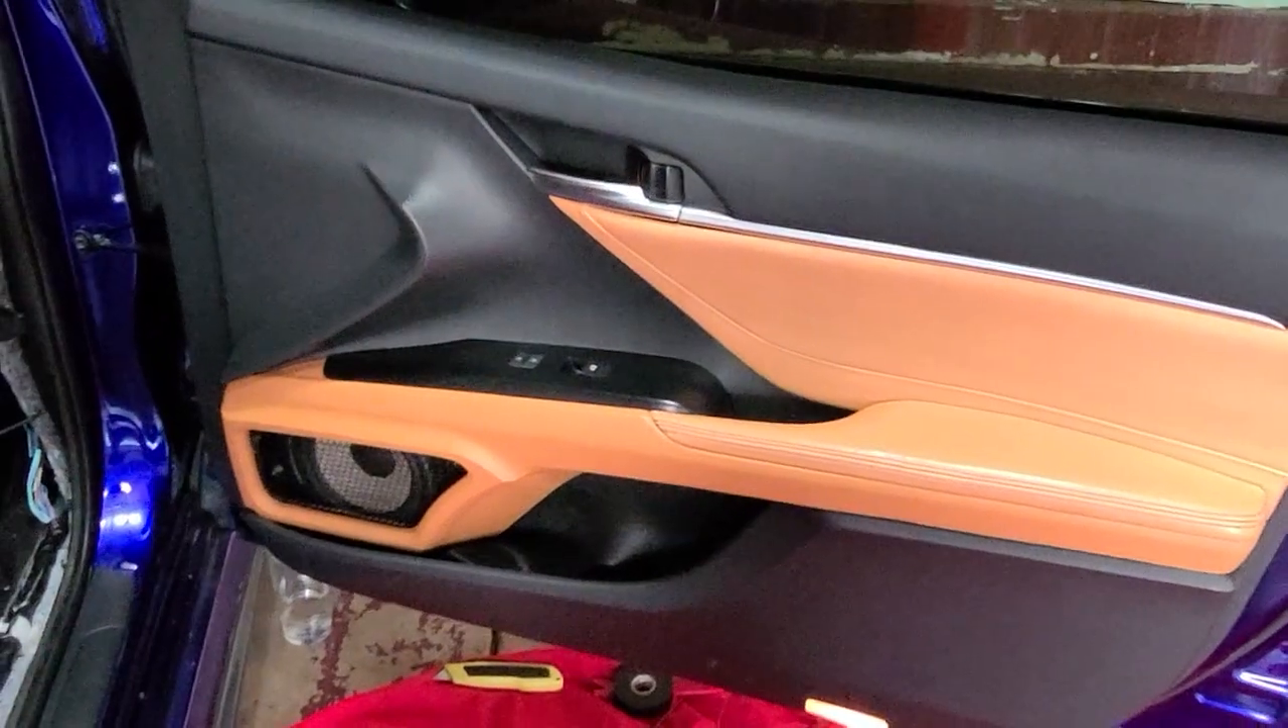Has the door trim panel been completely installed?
Yes.